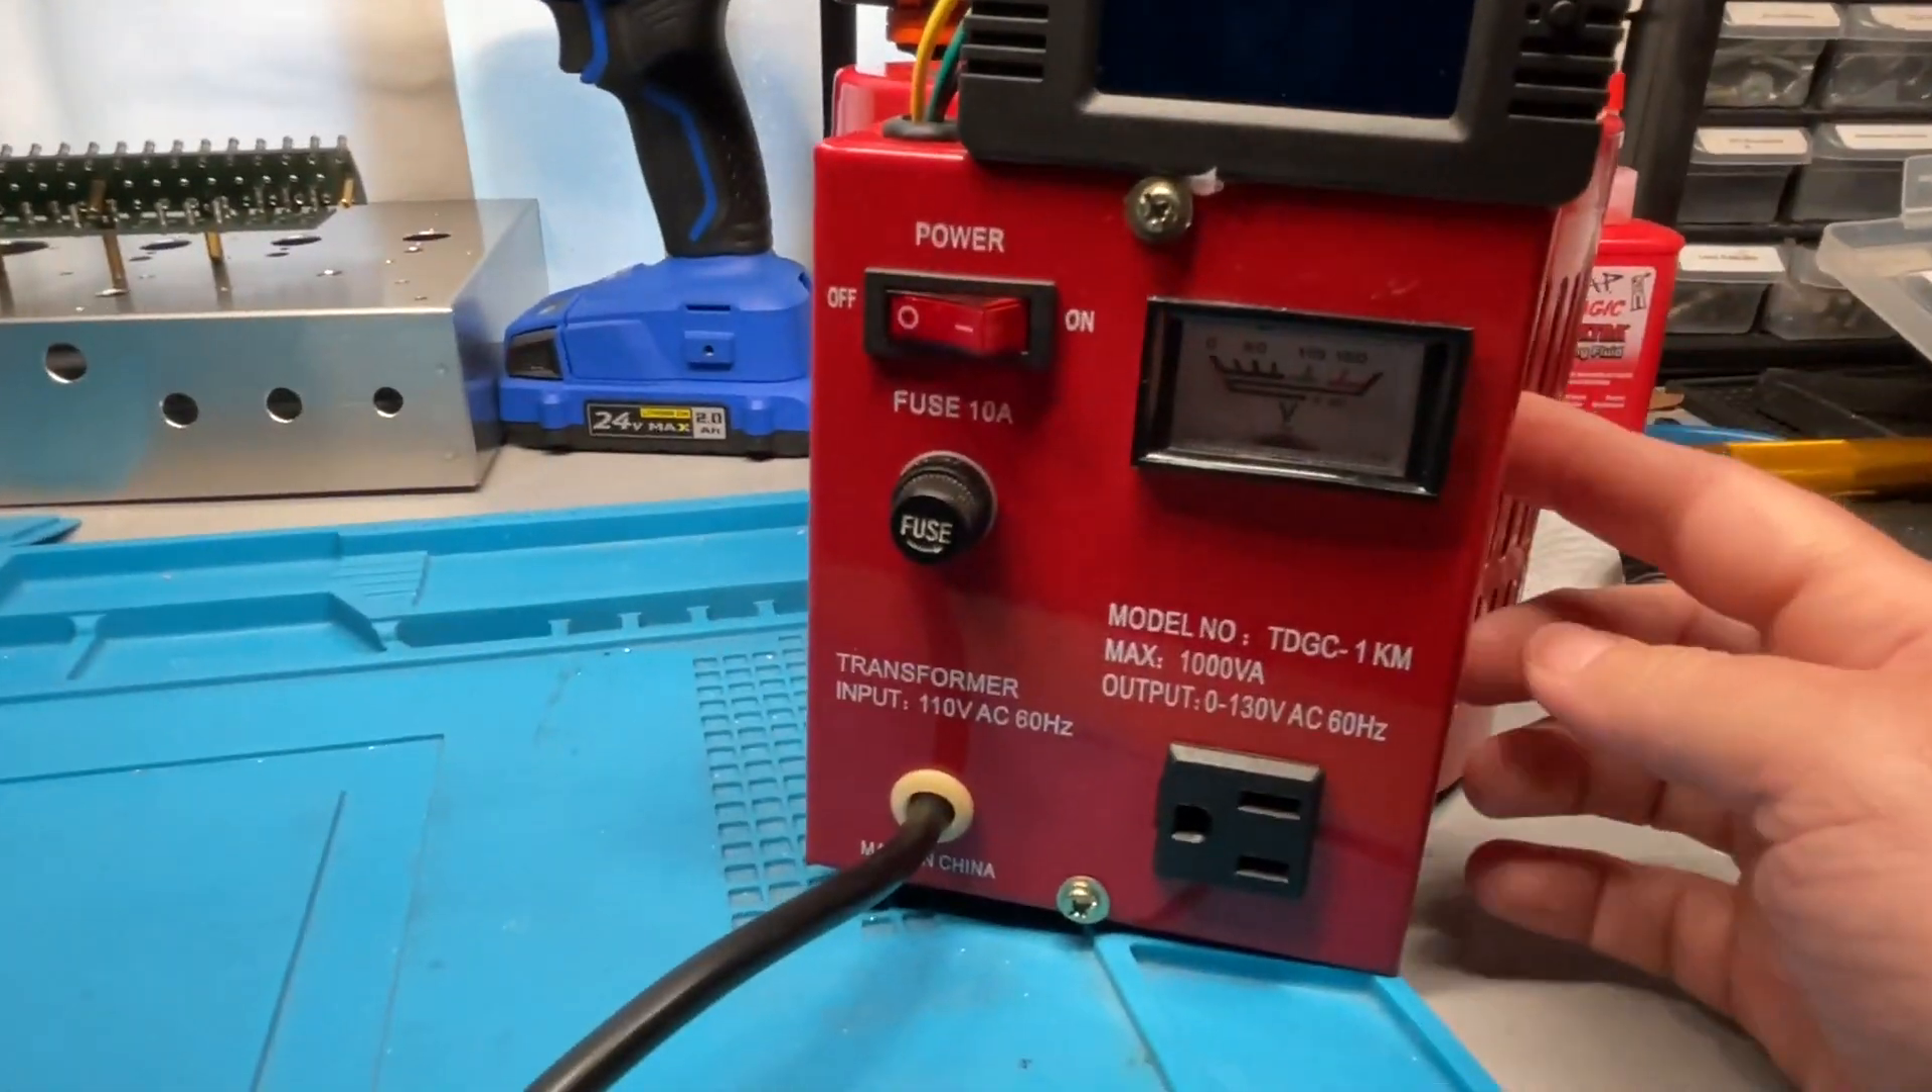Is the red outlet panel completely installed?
Yes.